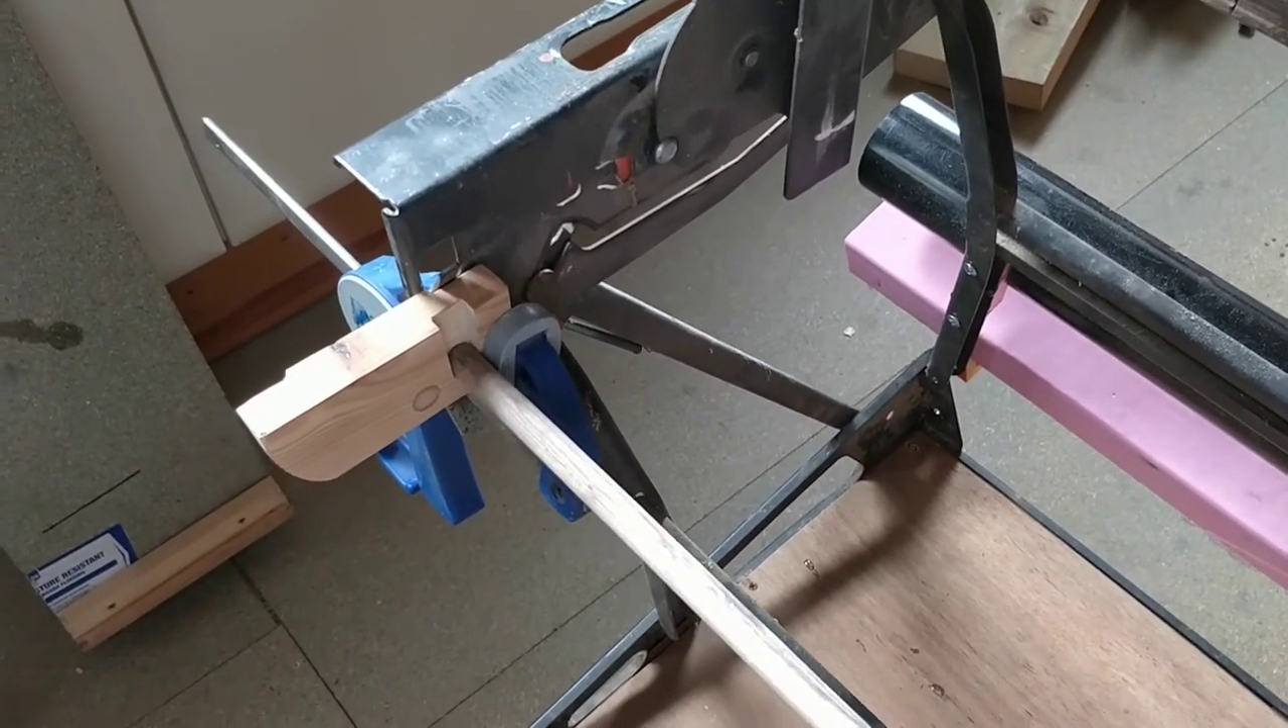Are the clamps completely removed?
No.